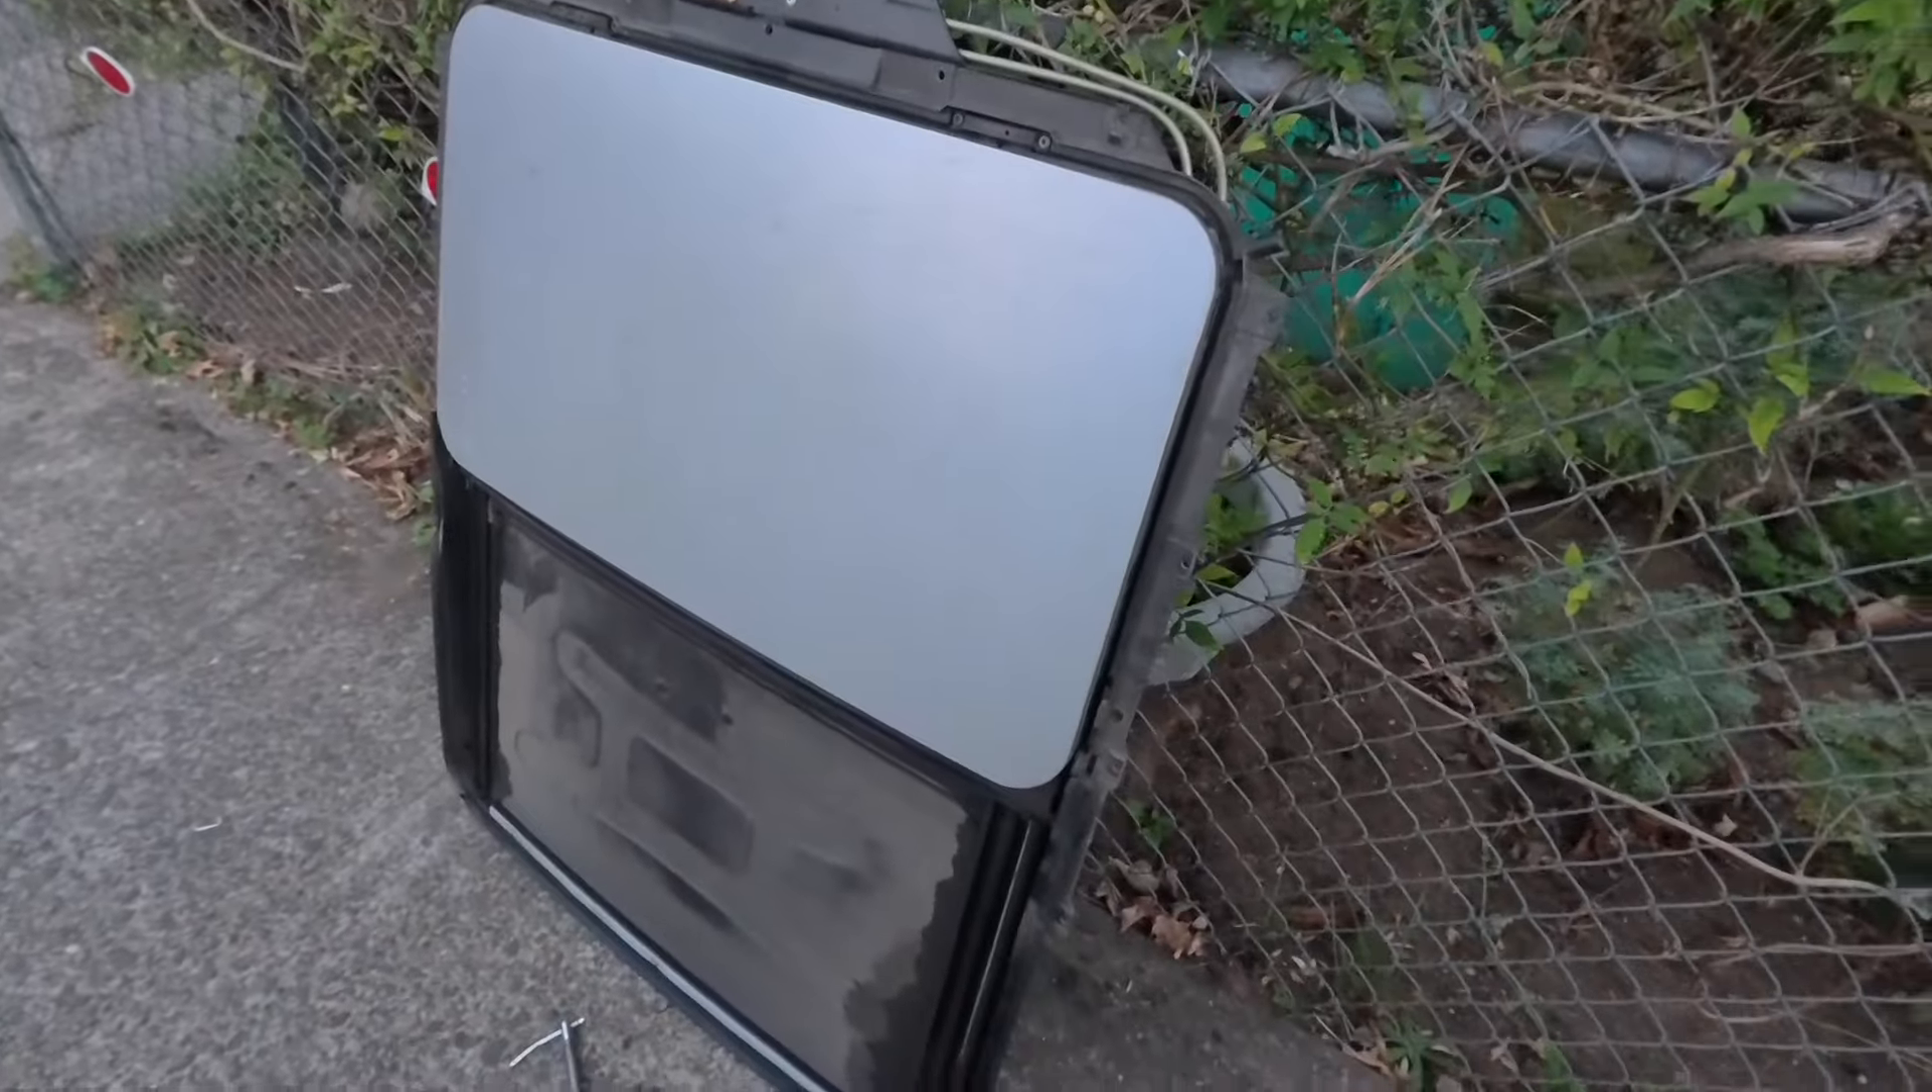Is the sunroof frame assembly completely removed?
Yes.